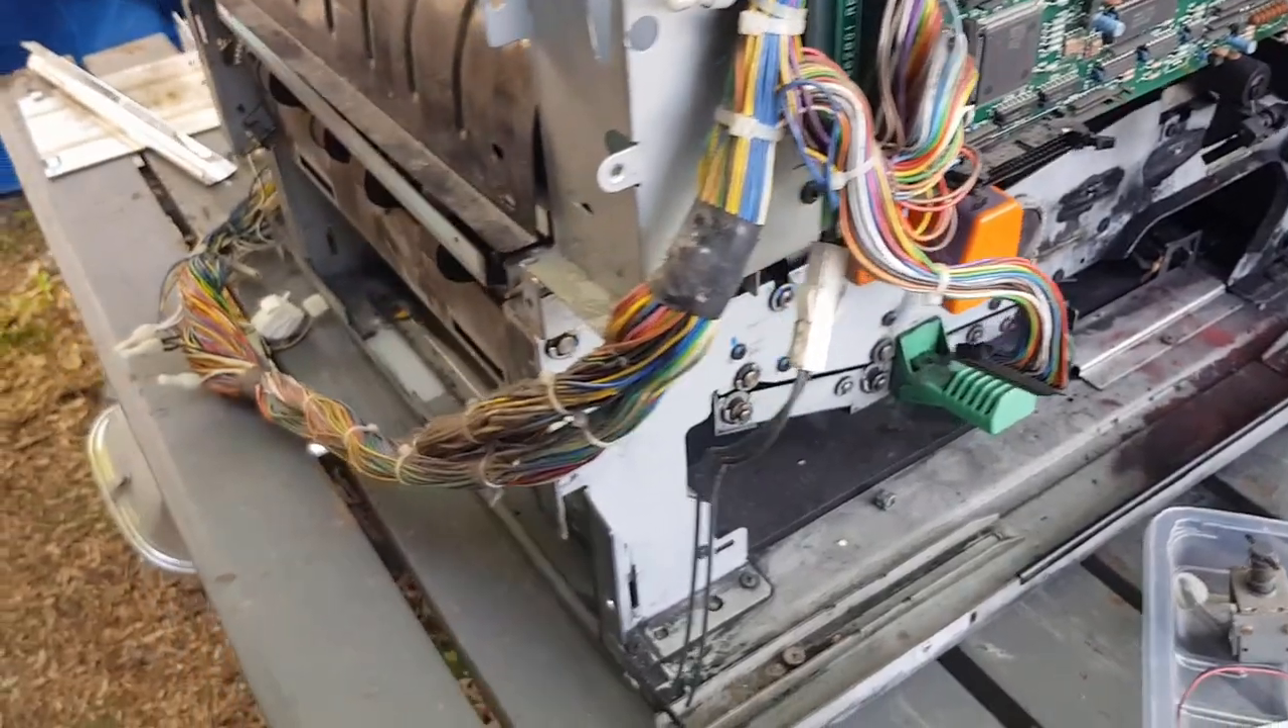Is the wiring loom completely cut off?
No.